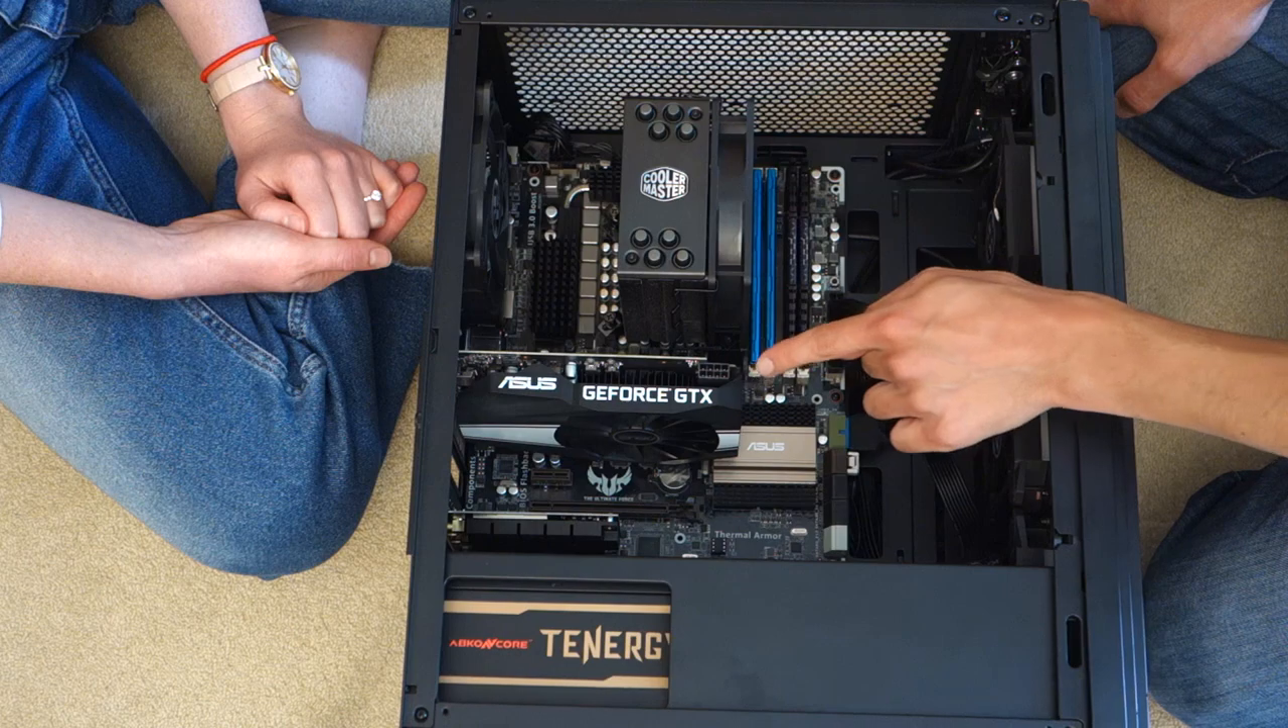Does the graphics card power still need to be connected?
Yes.